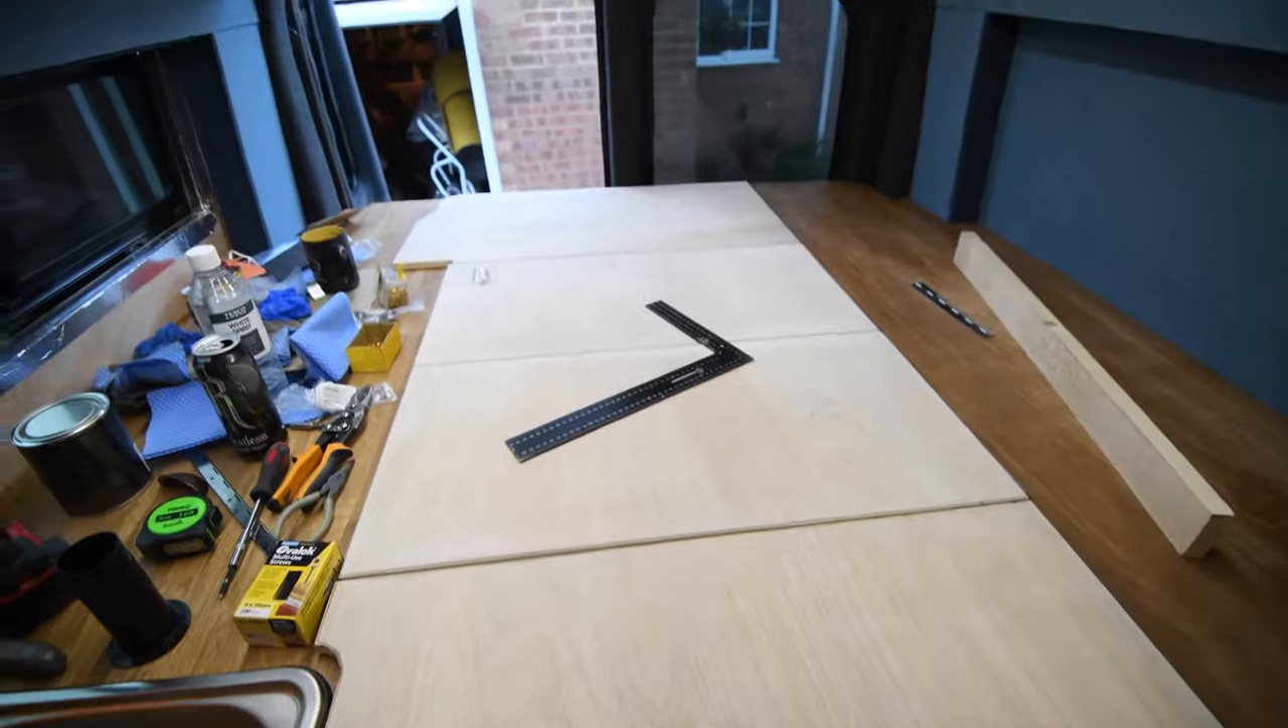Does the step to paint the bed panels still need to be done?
Yes.